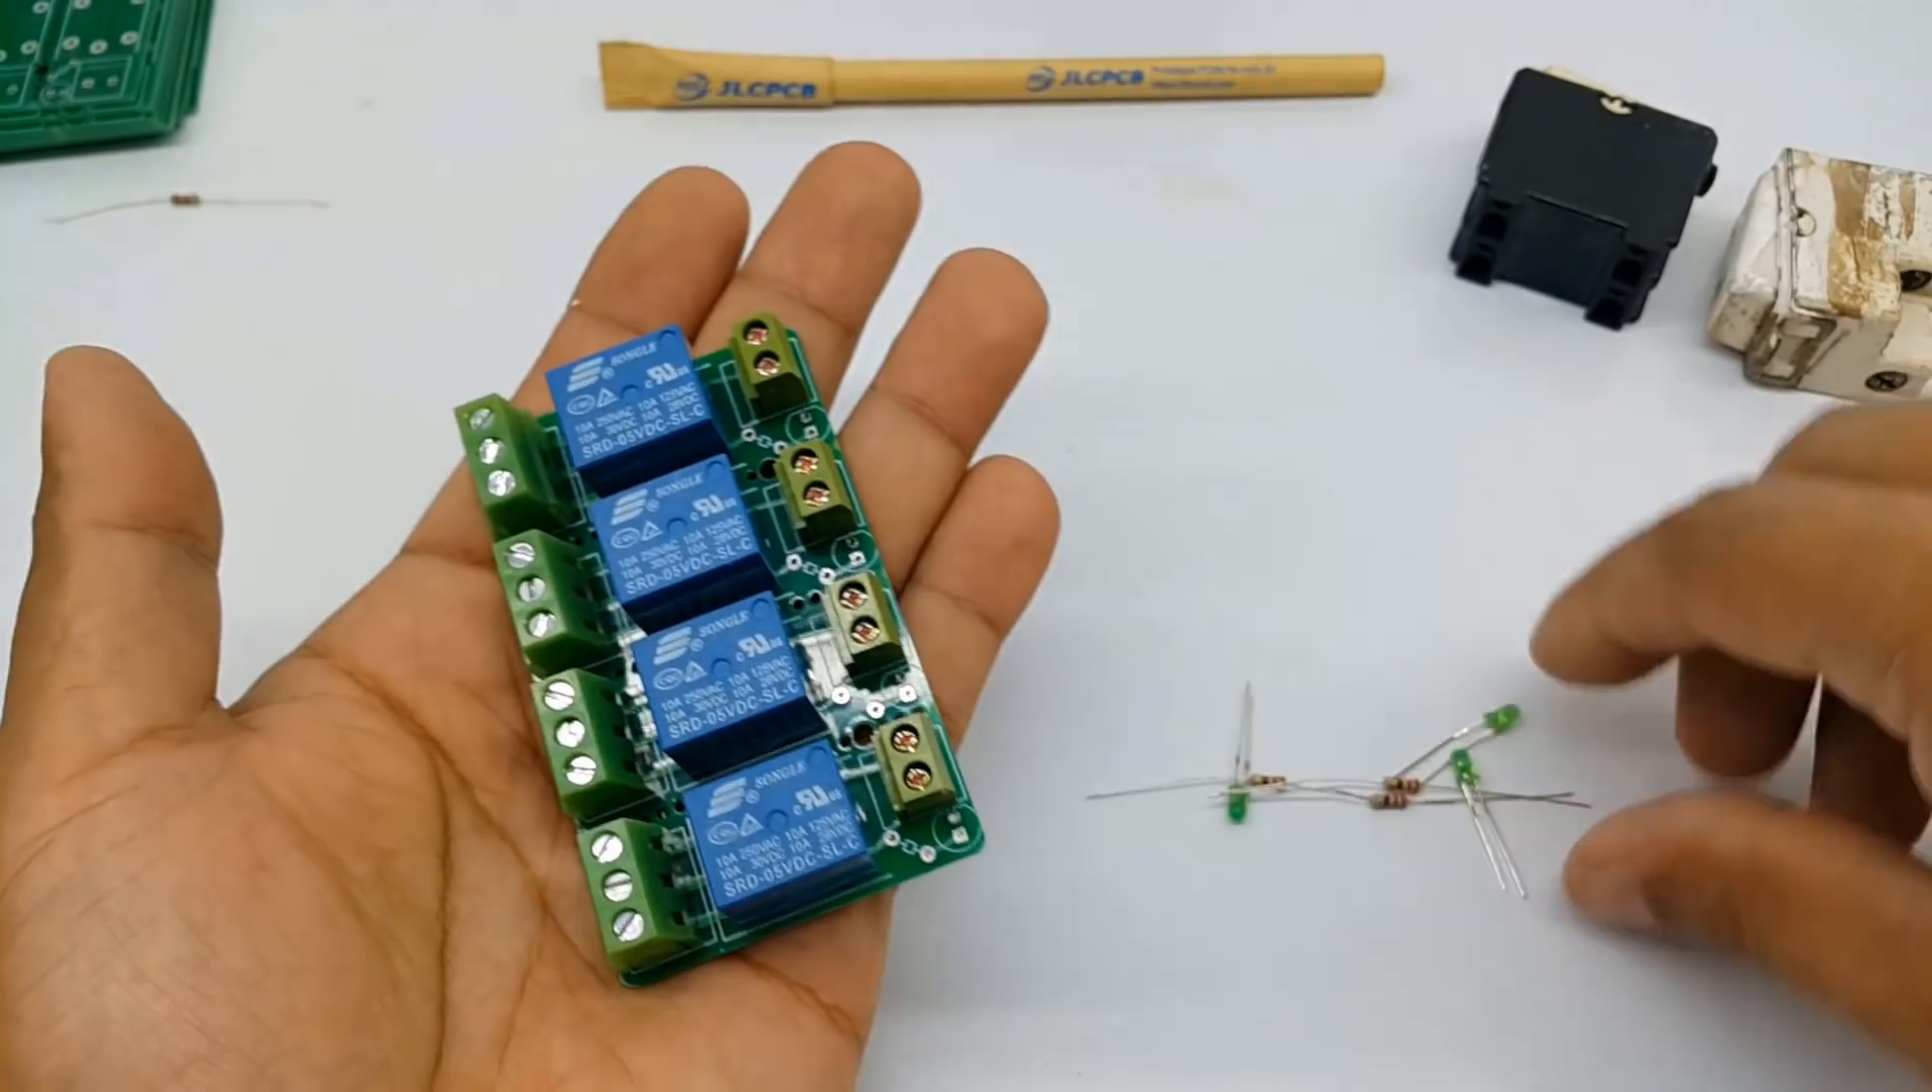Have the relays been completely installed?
Yes.